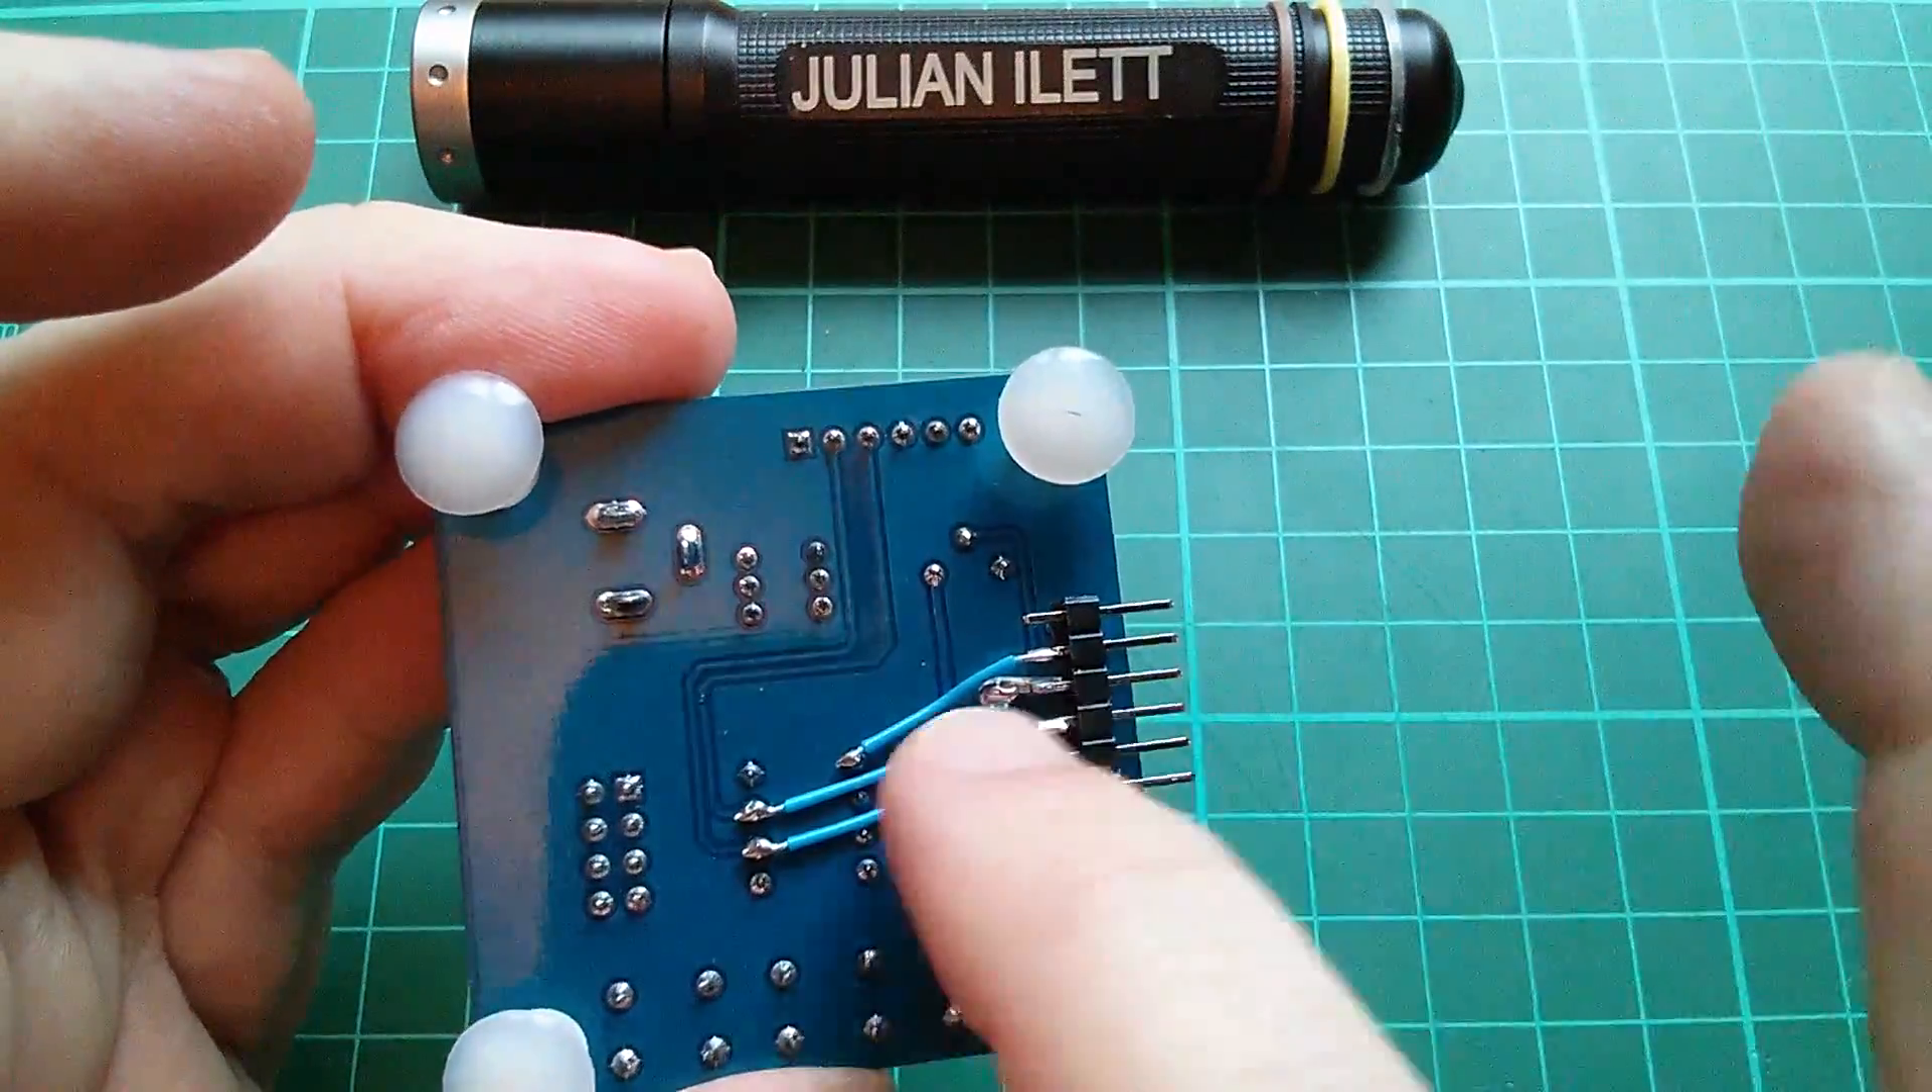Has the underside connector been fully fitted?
Yes.